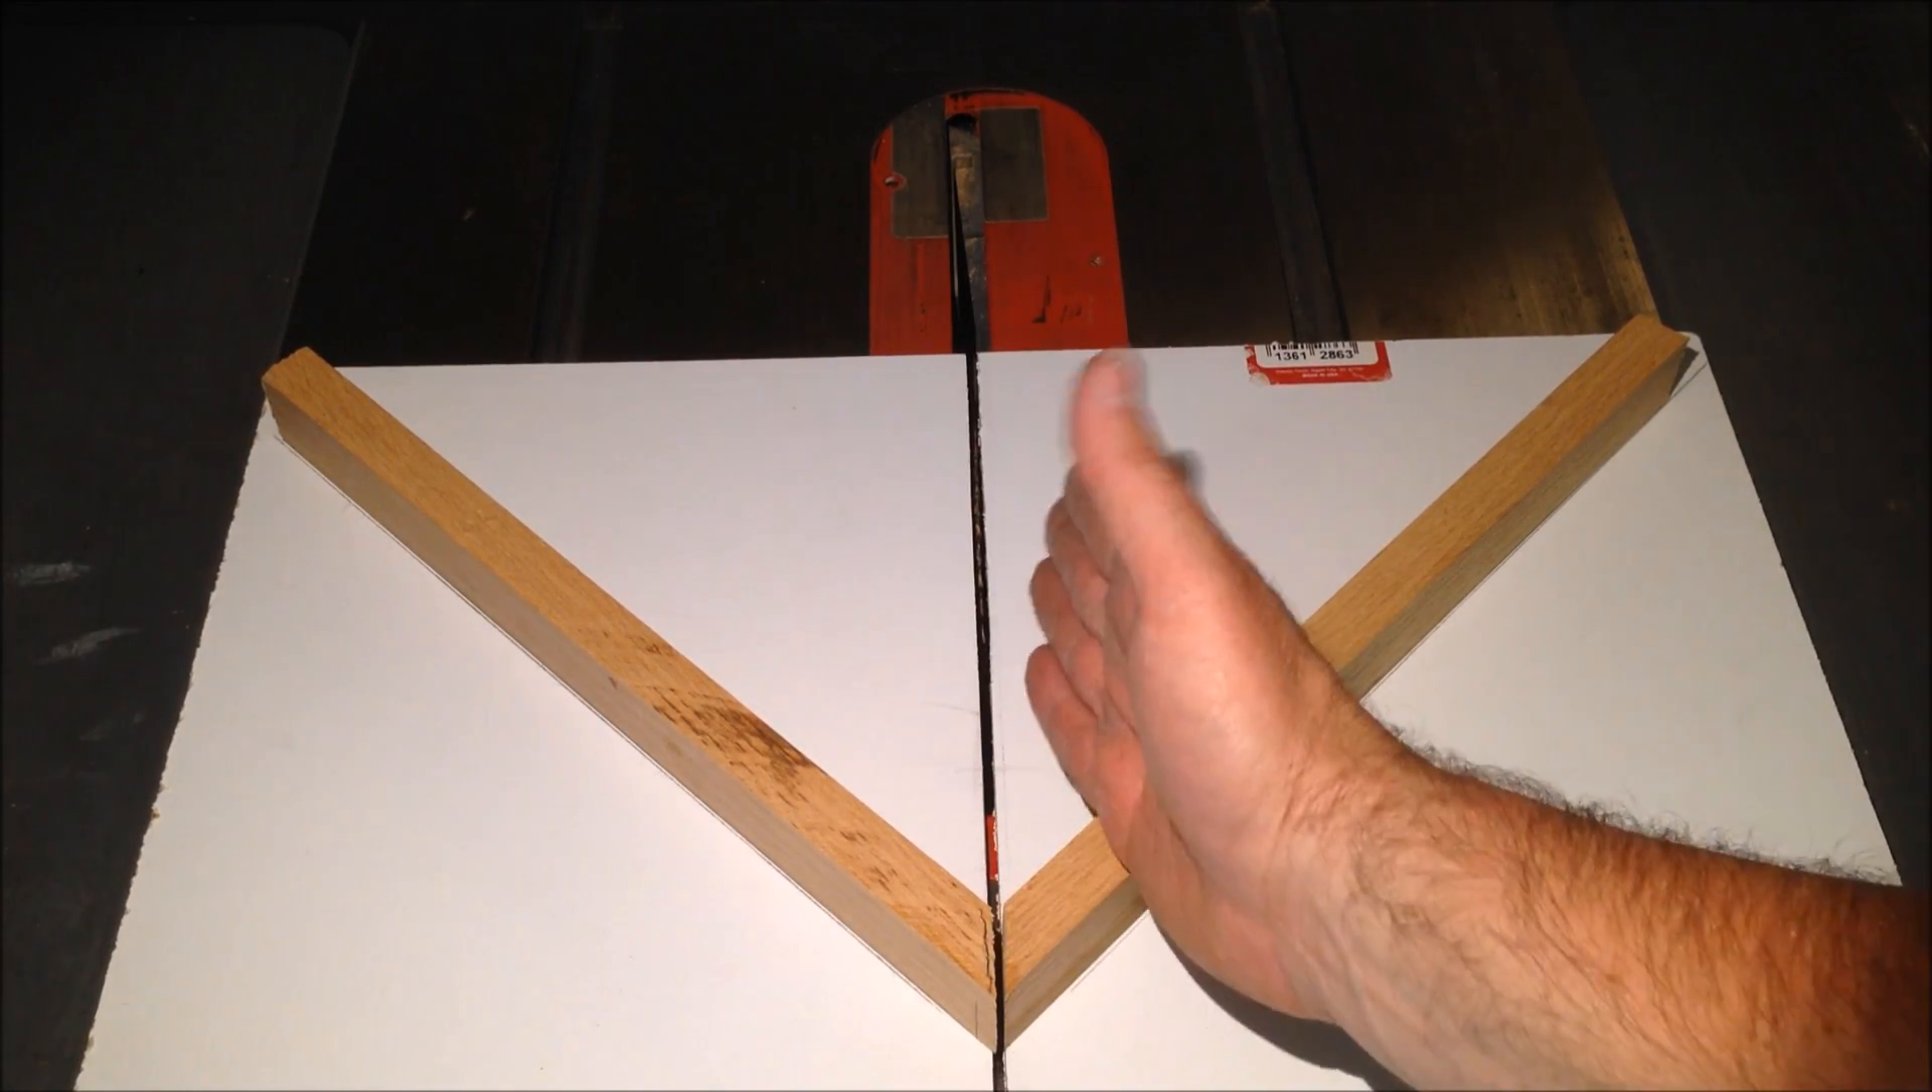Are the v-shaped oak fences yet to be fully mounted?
No.